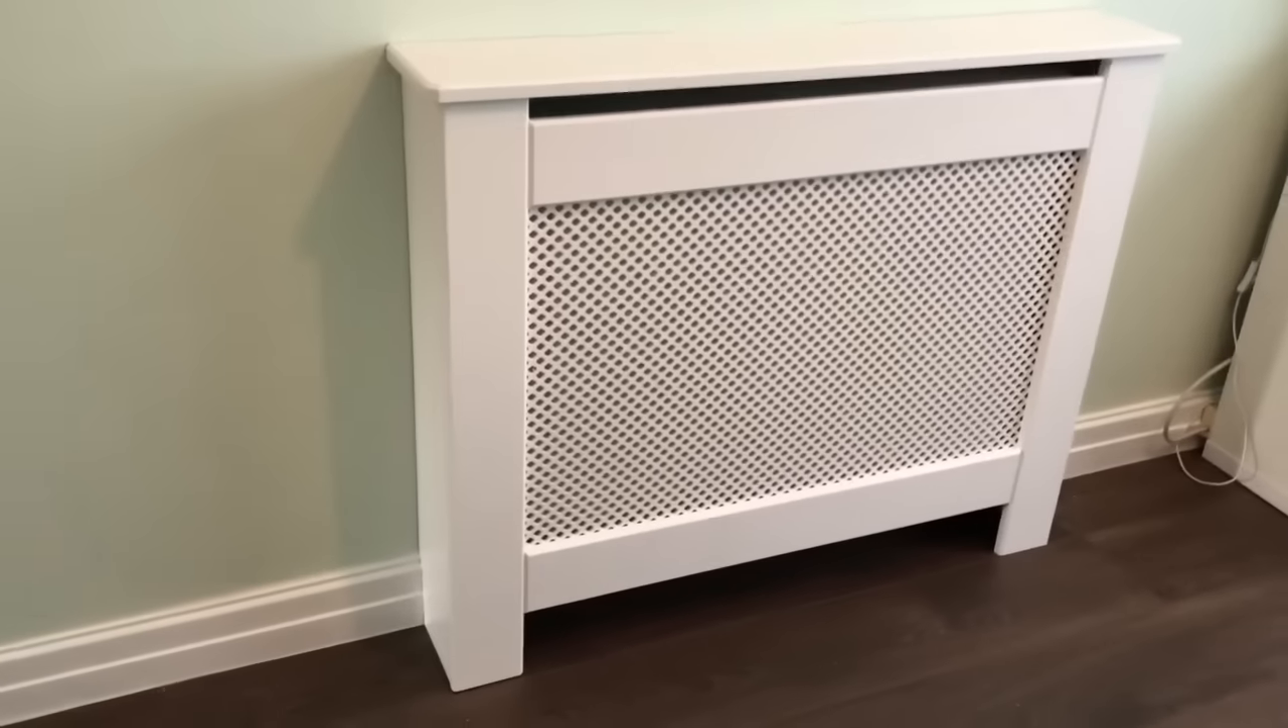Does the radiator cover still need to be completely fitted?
No.